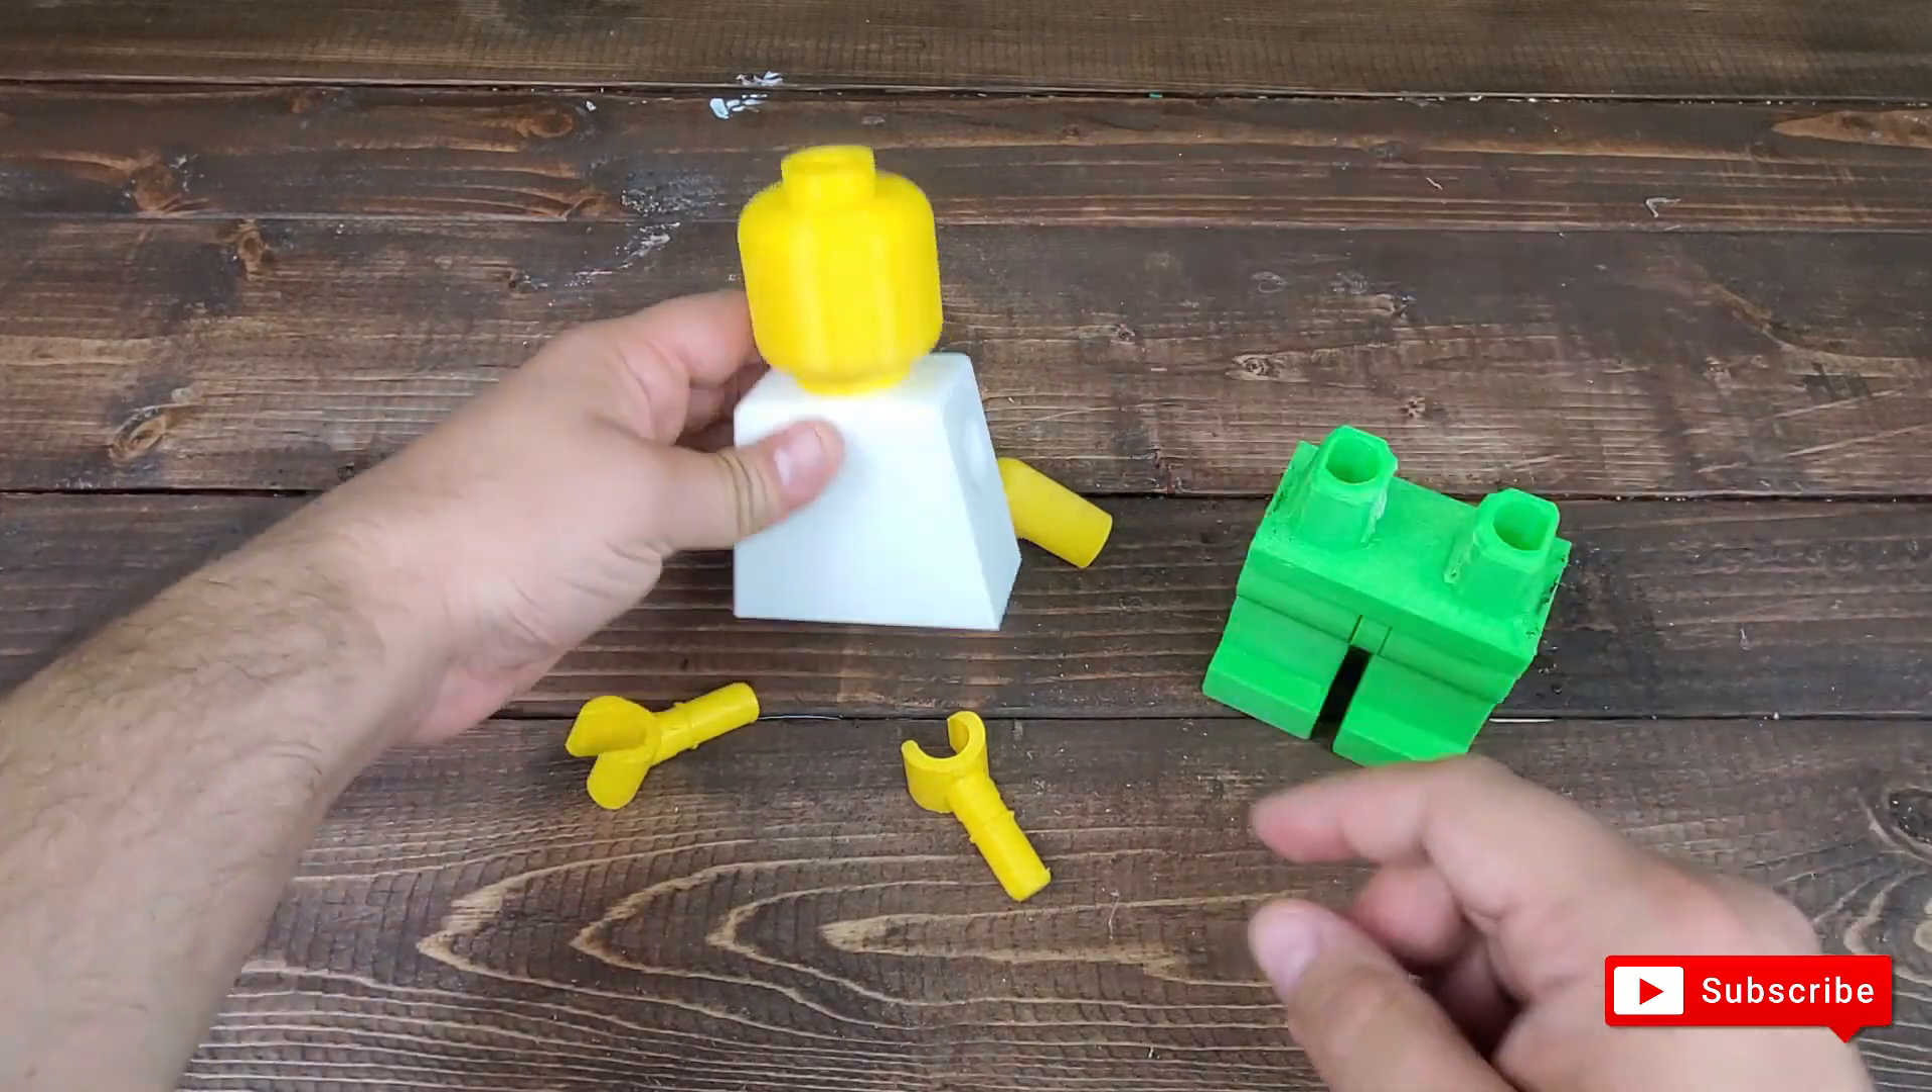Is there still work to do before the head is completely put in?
No.